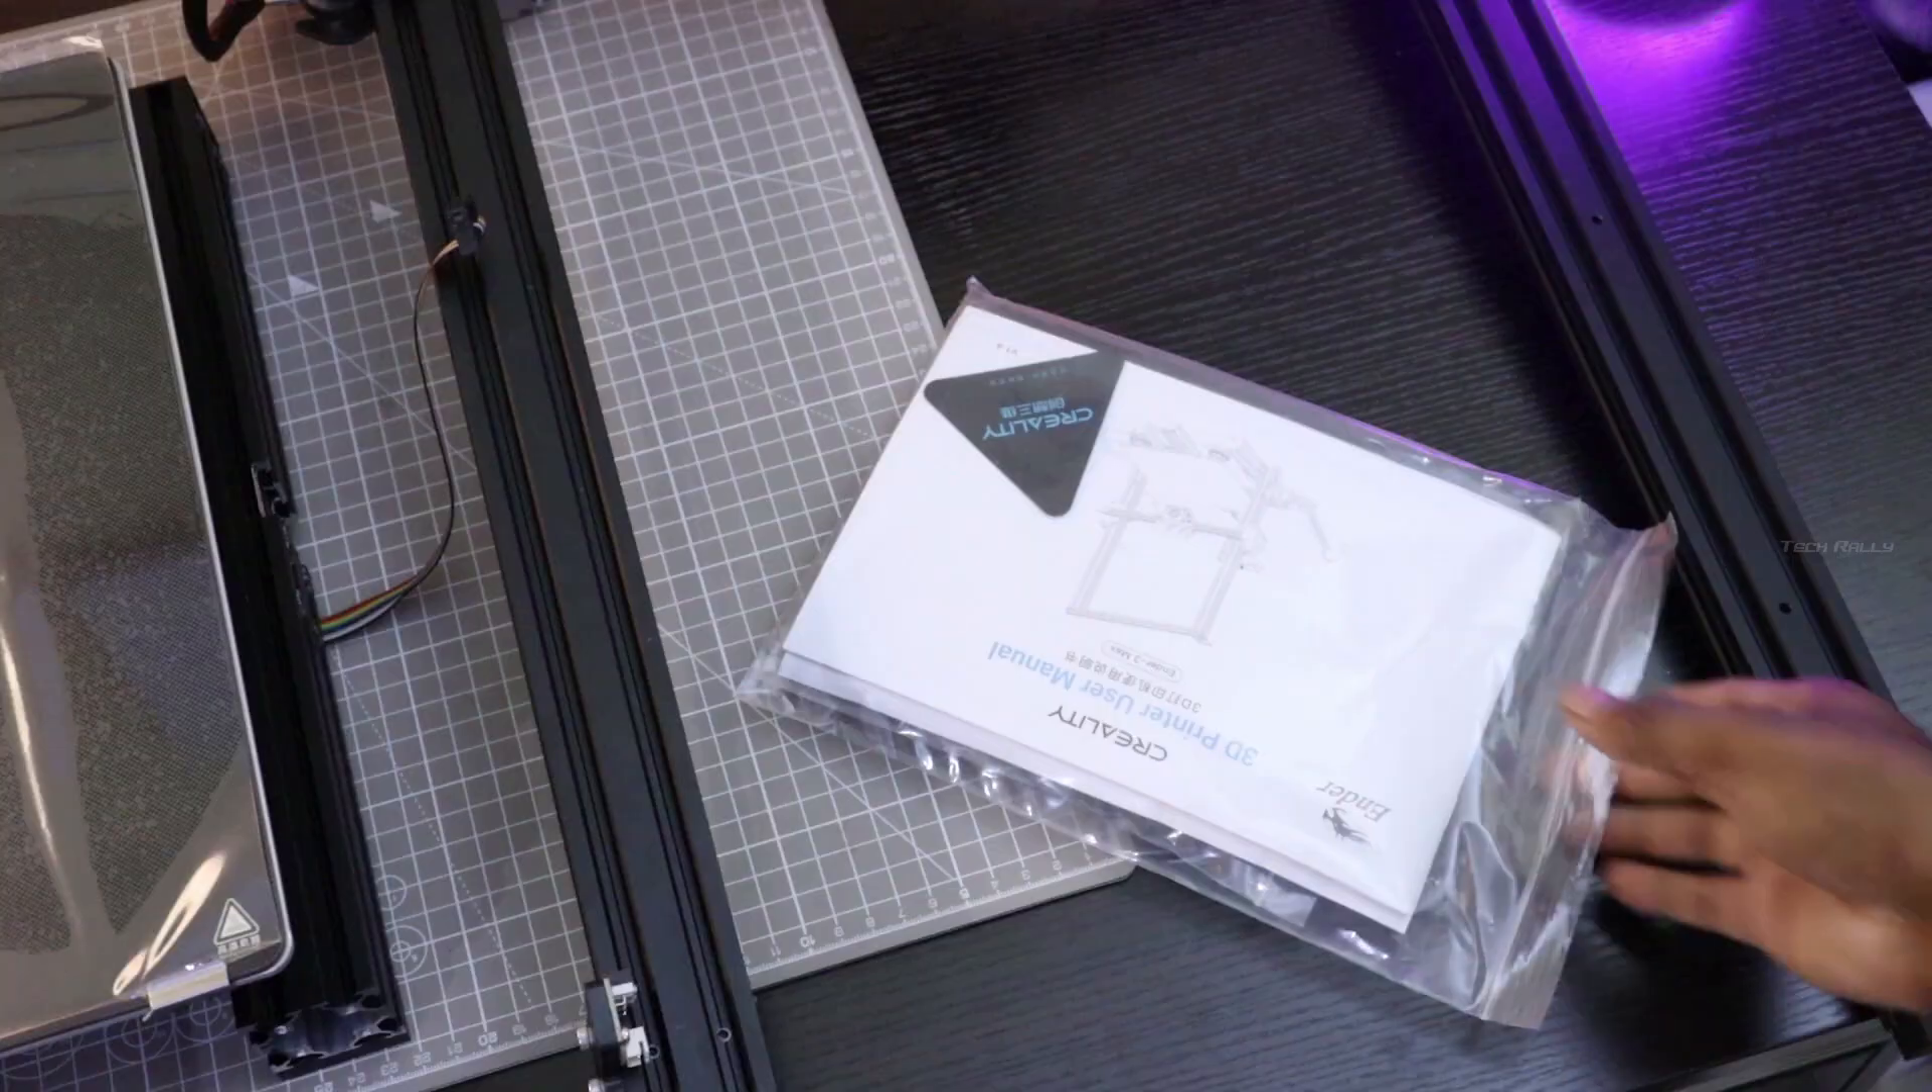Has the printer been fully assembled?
No.